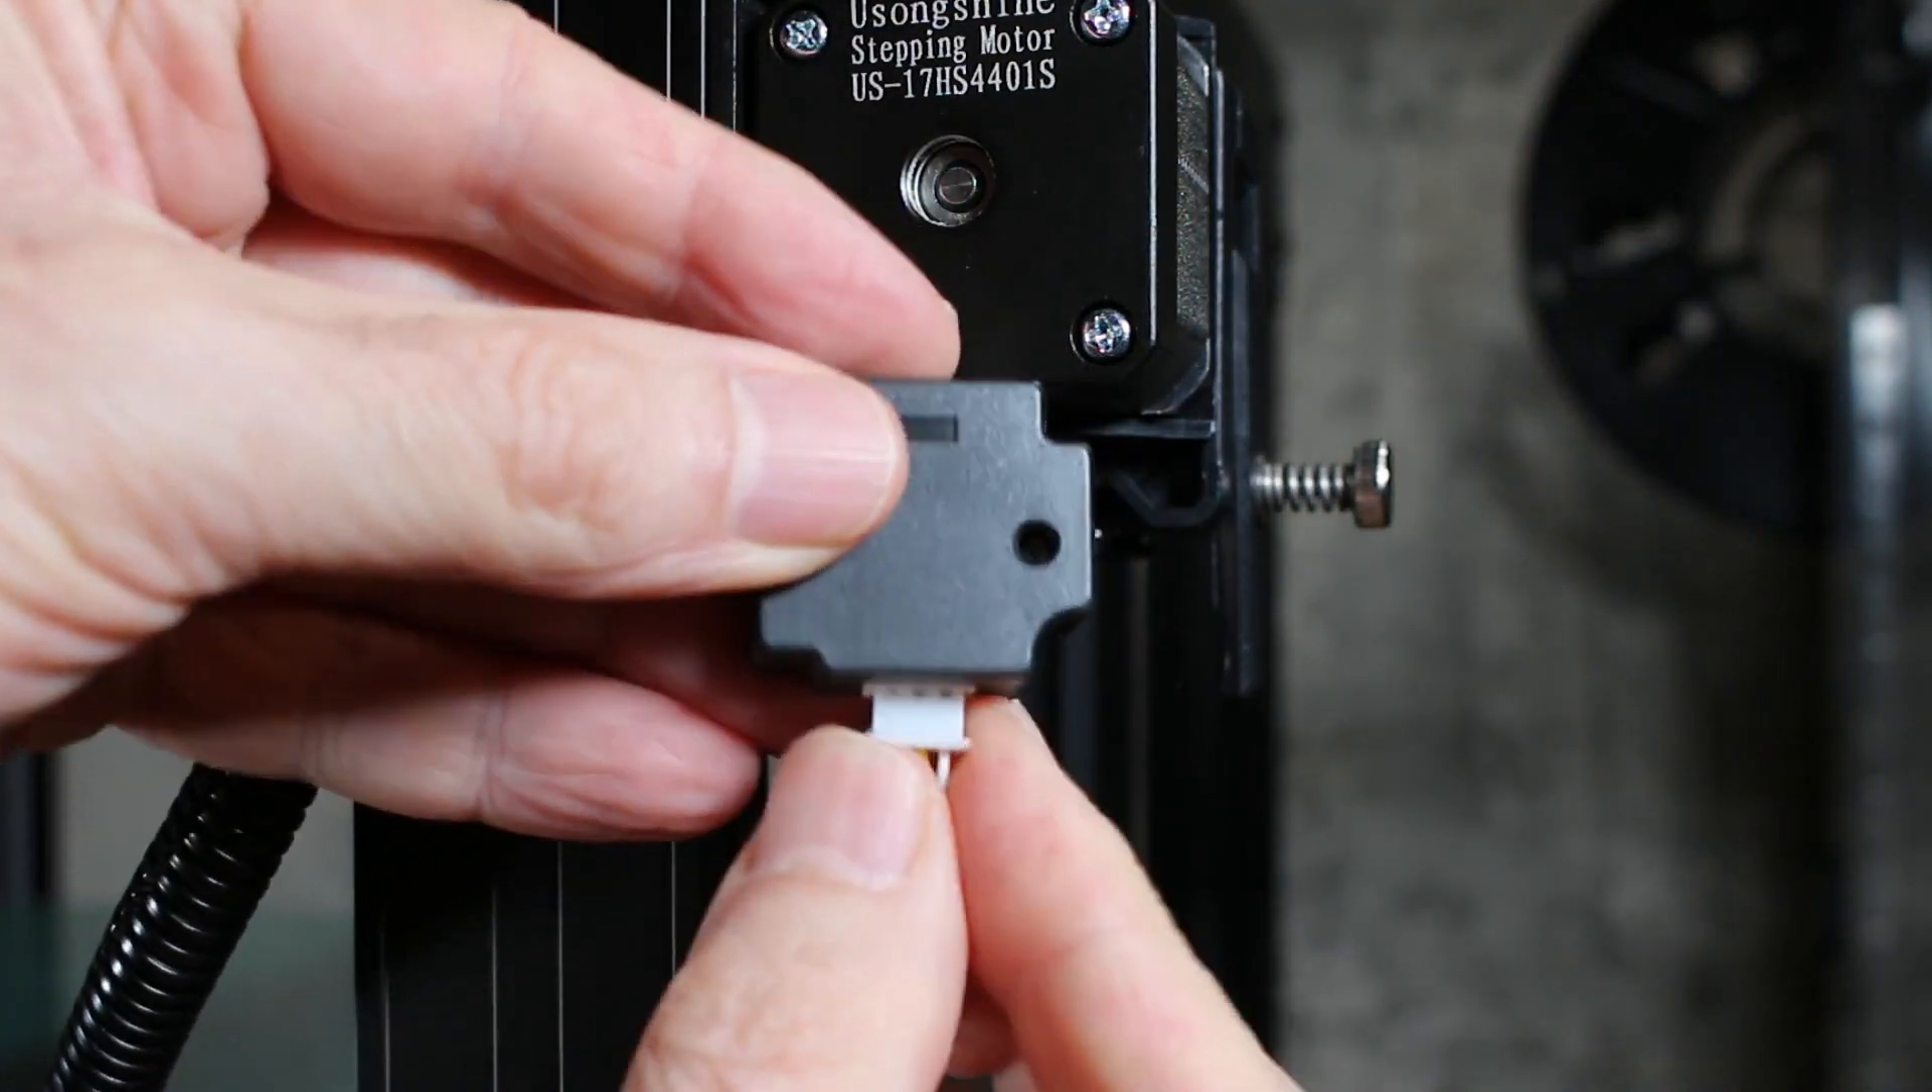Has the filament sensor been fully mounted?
No.